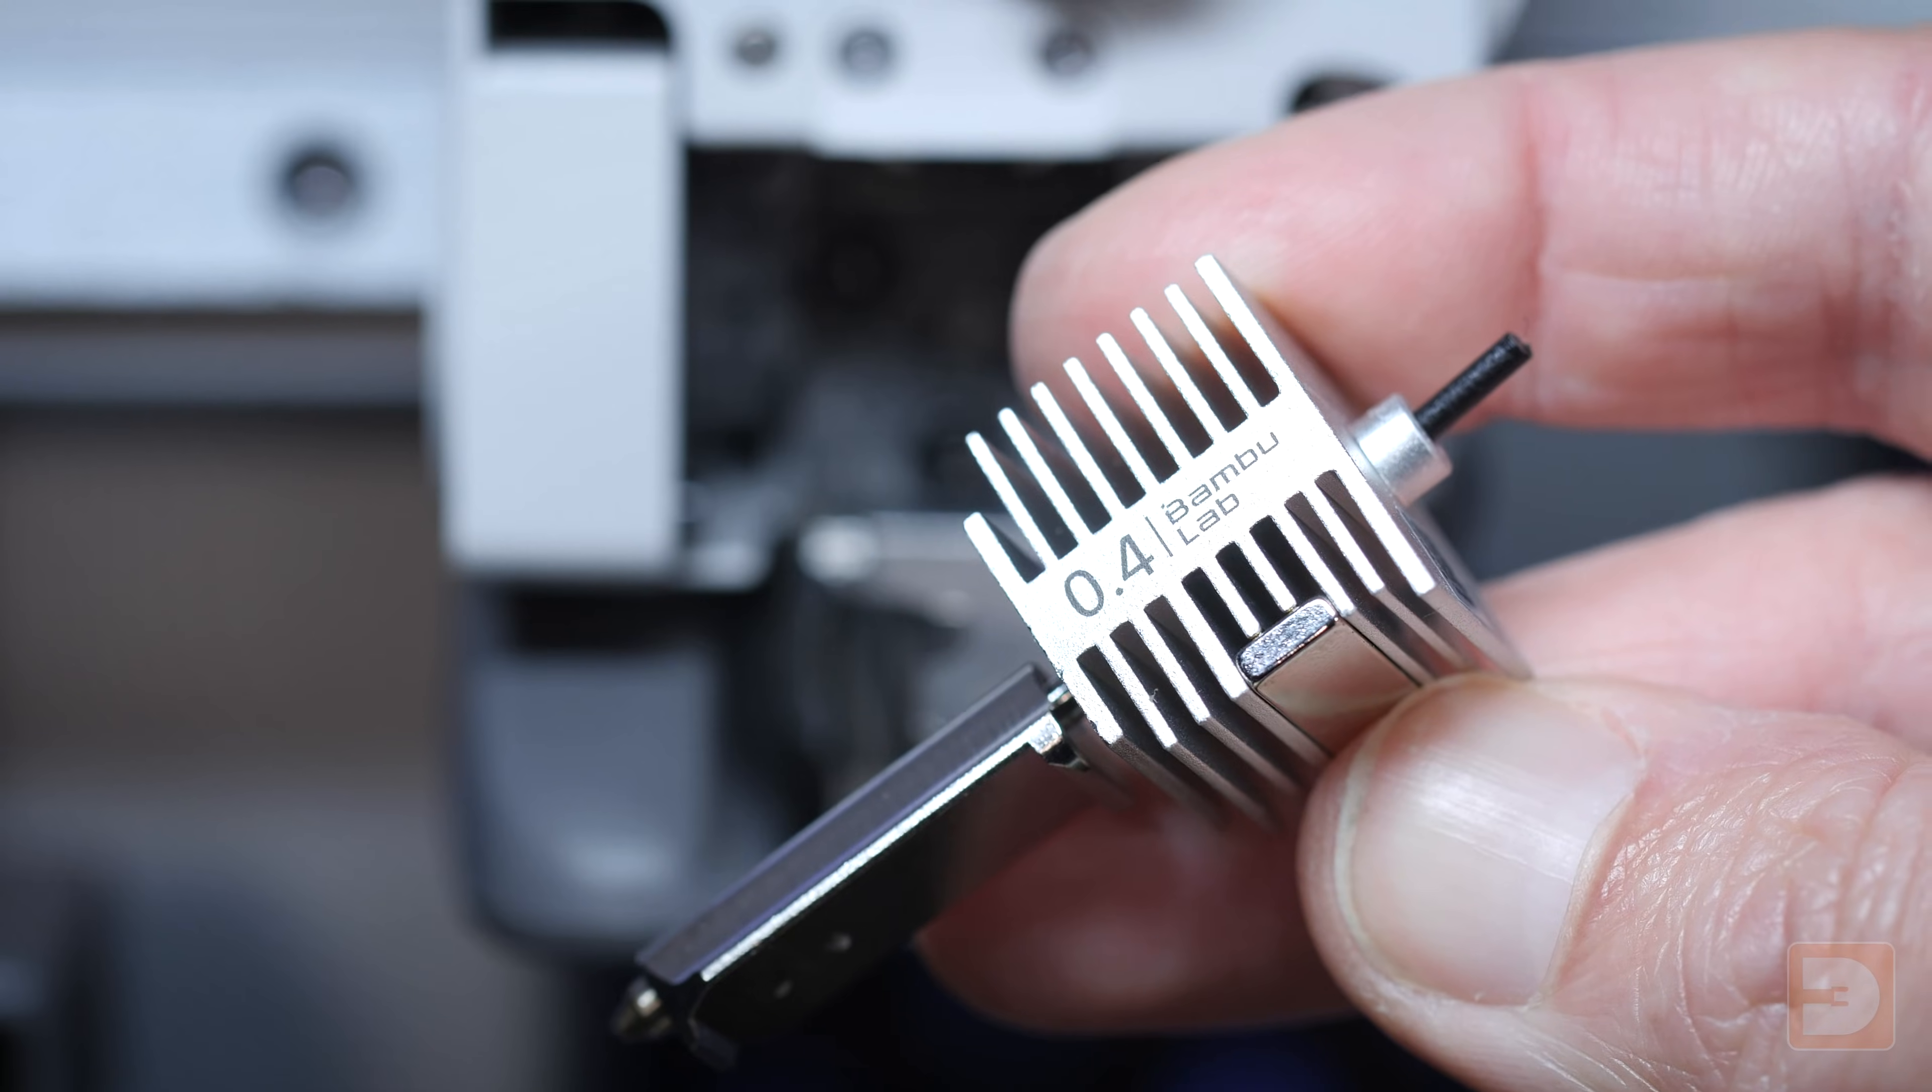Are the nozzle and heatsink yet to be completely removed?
No.